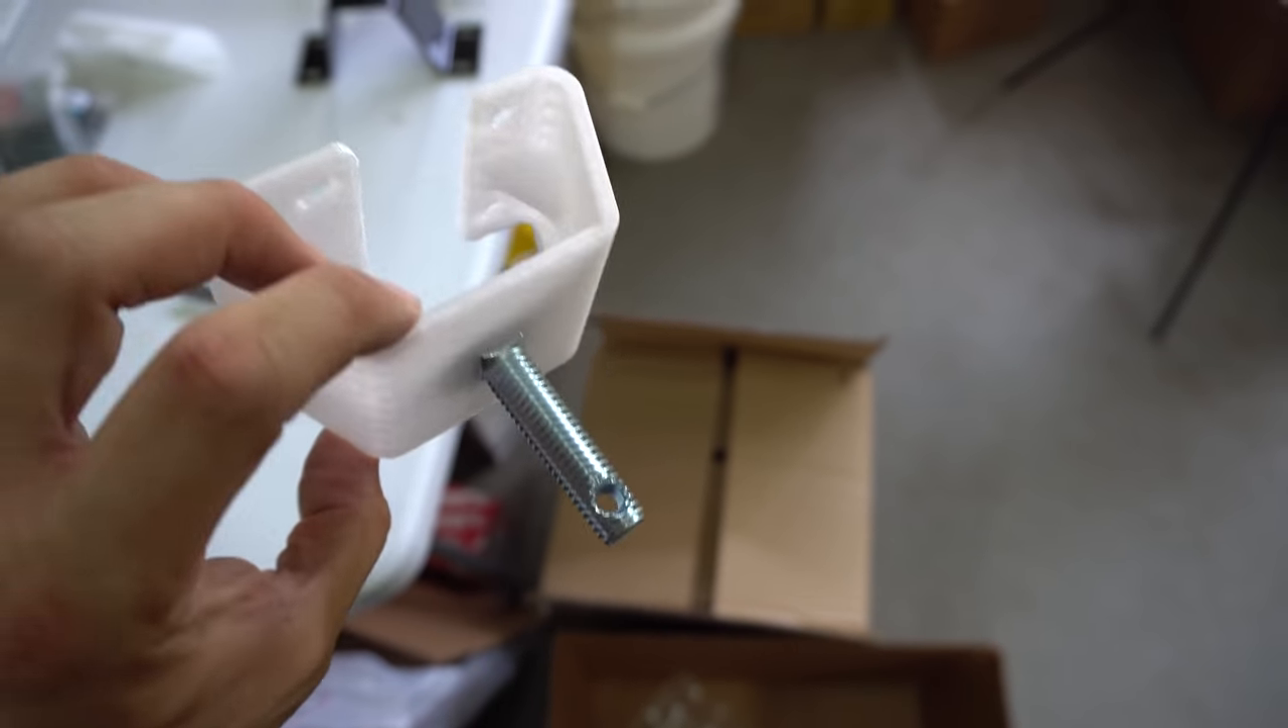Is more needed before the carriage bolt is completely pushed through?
No.